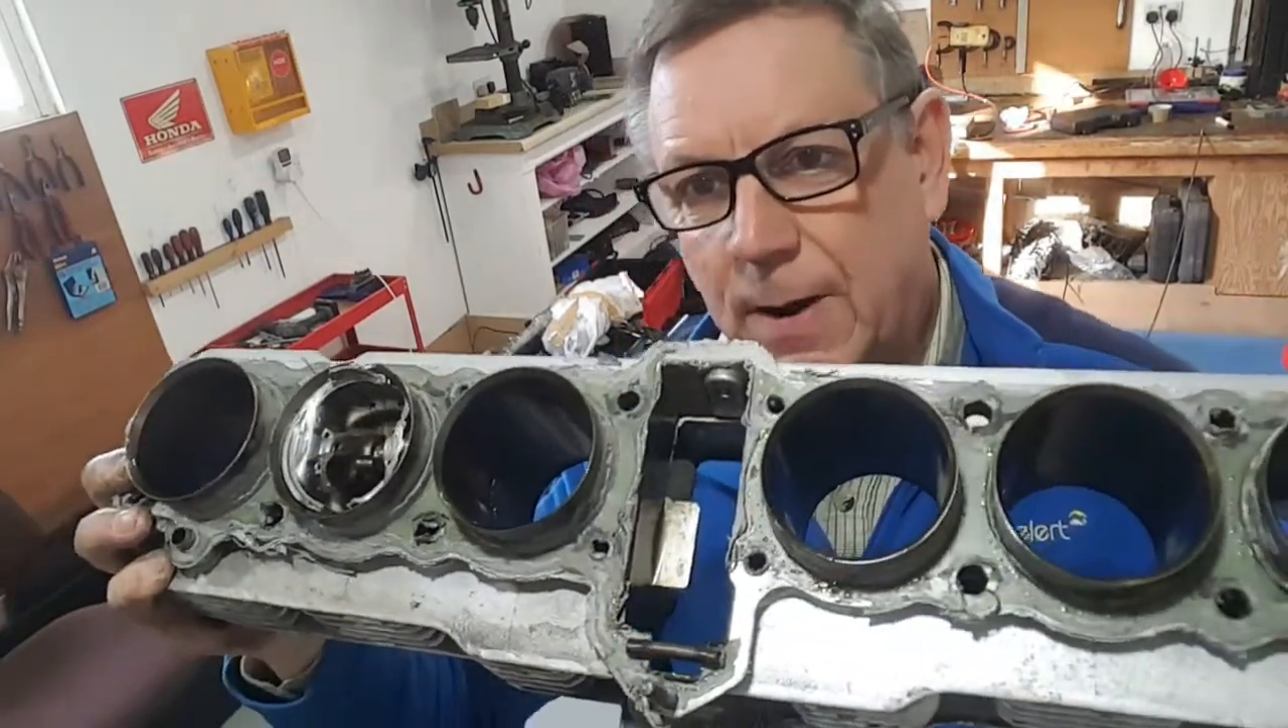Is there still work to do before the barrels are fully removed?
No.